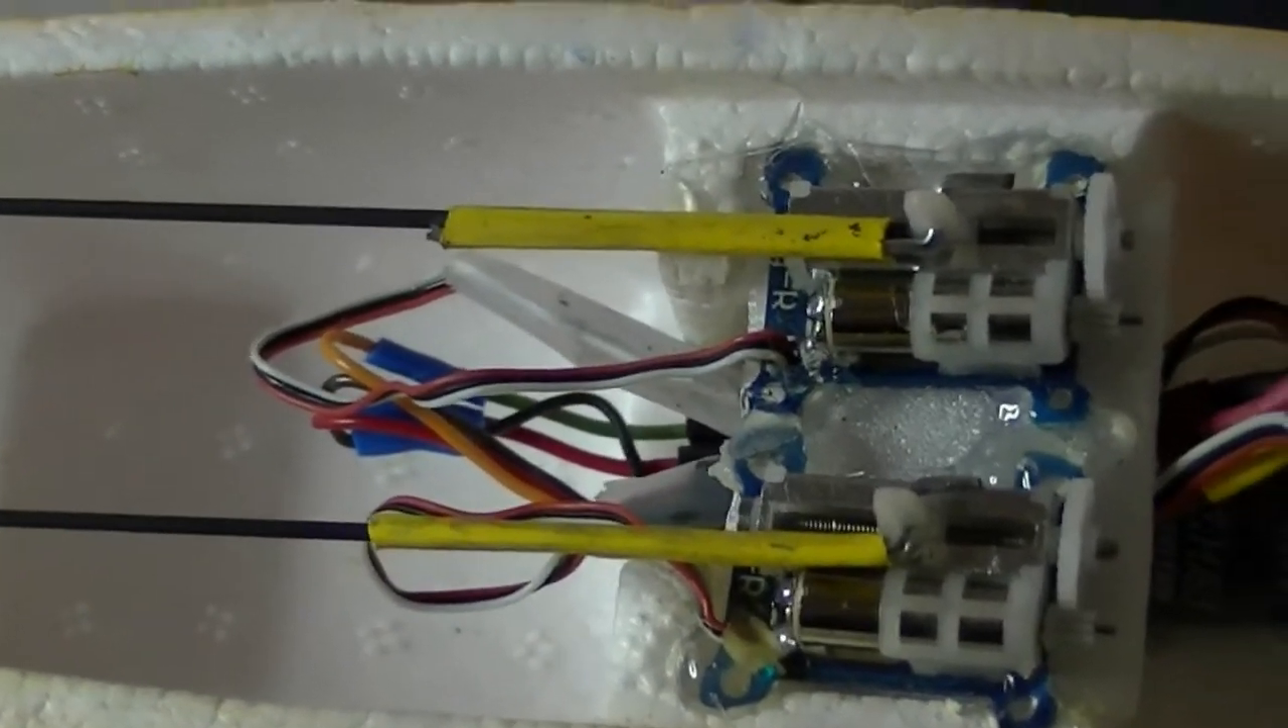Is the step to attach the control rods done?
Yes.